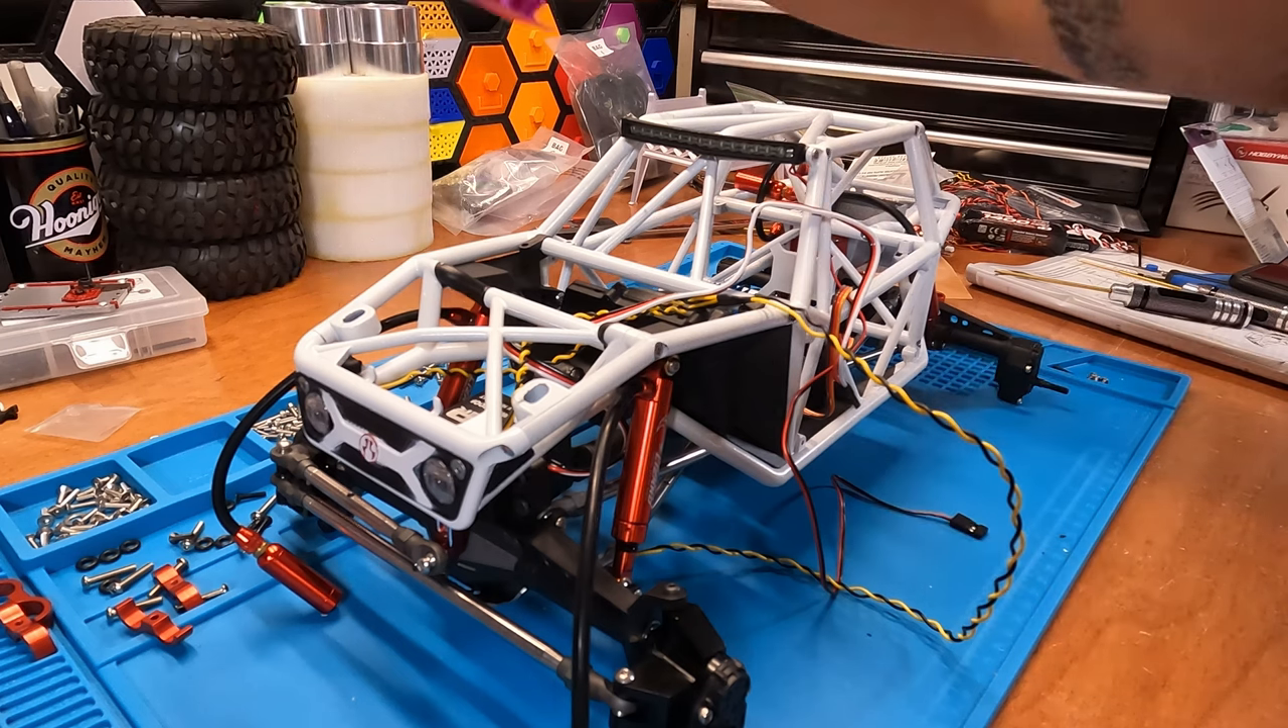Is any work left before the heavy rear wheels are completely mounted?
Yes.